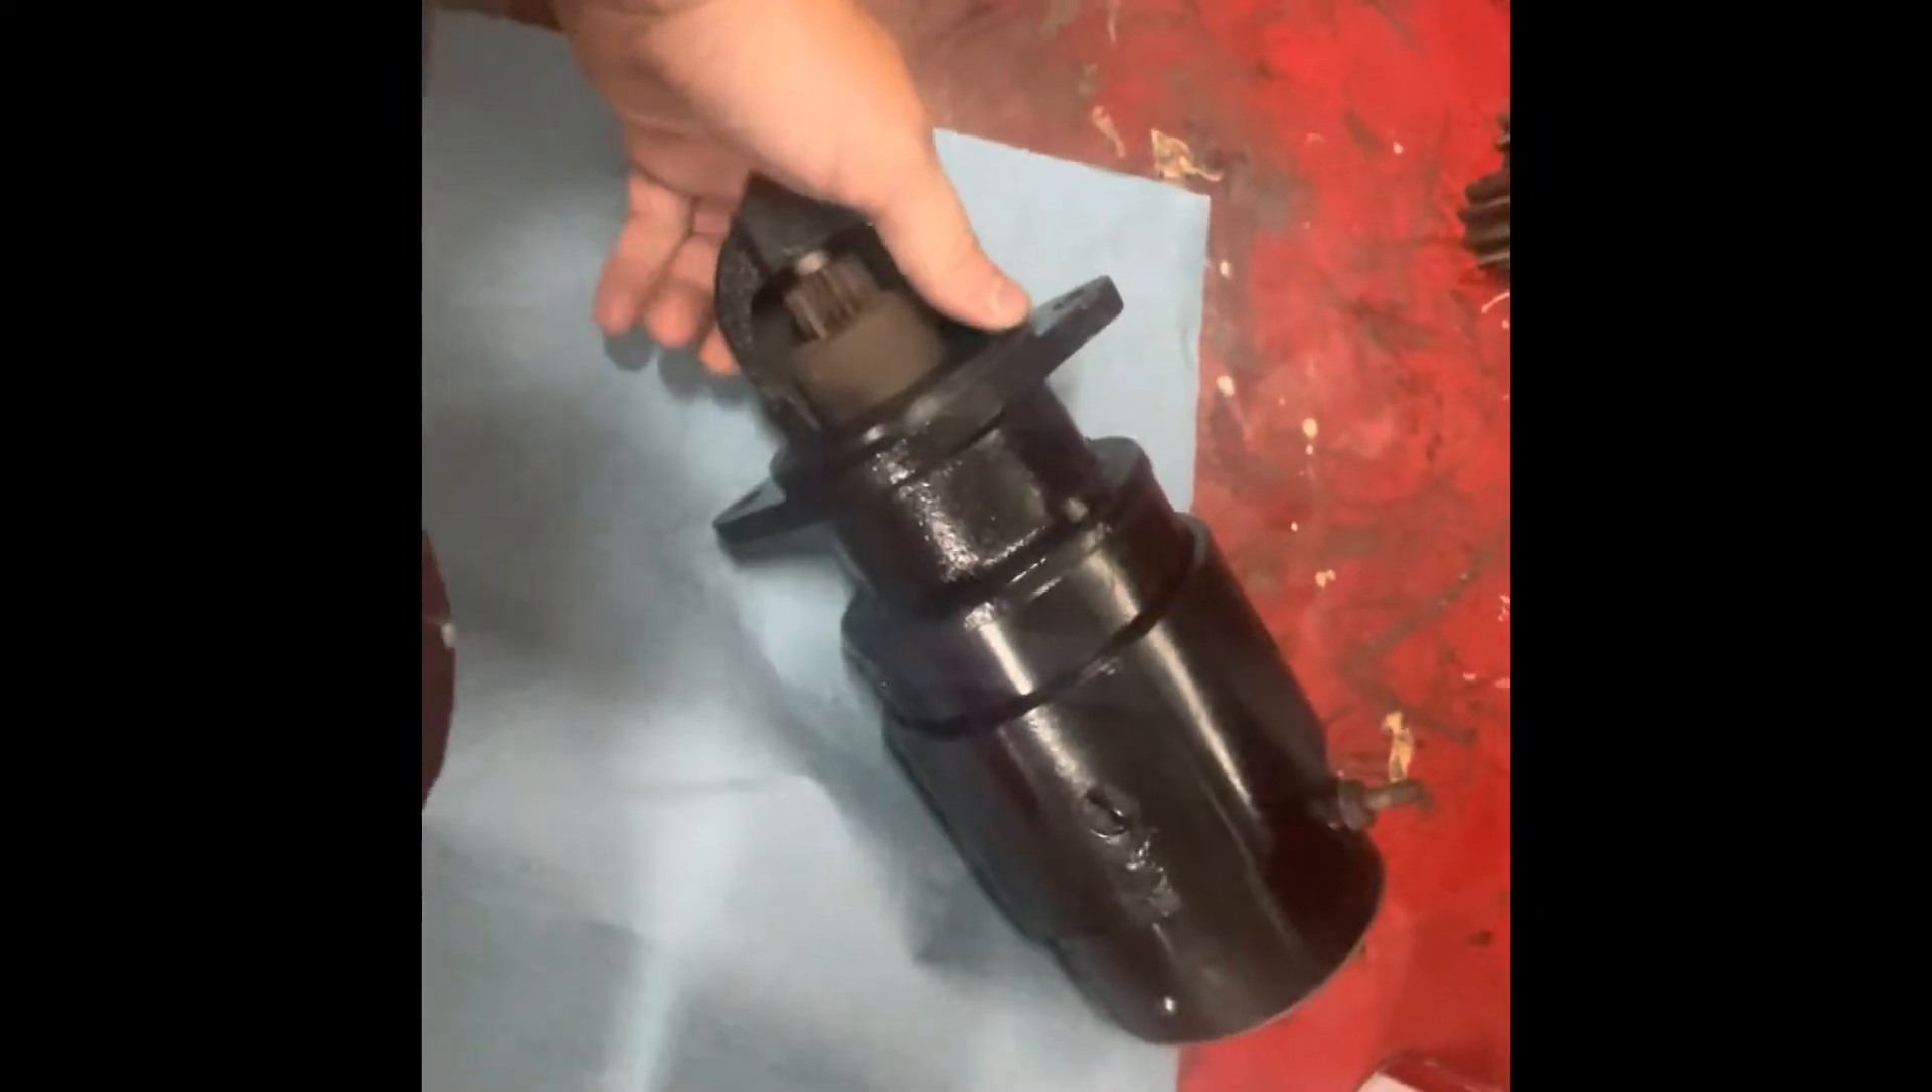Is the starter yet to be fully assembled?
No.